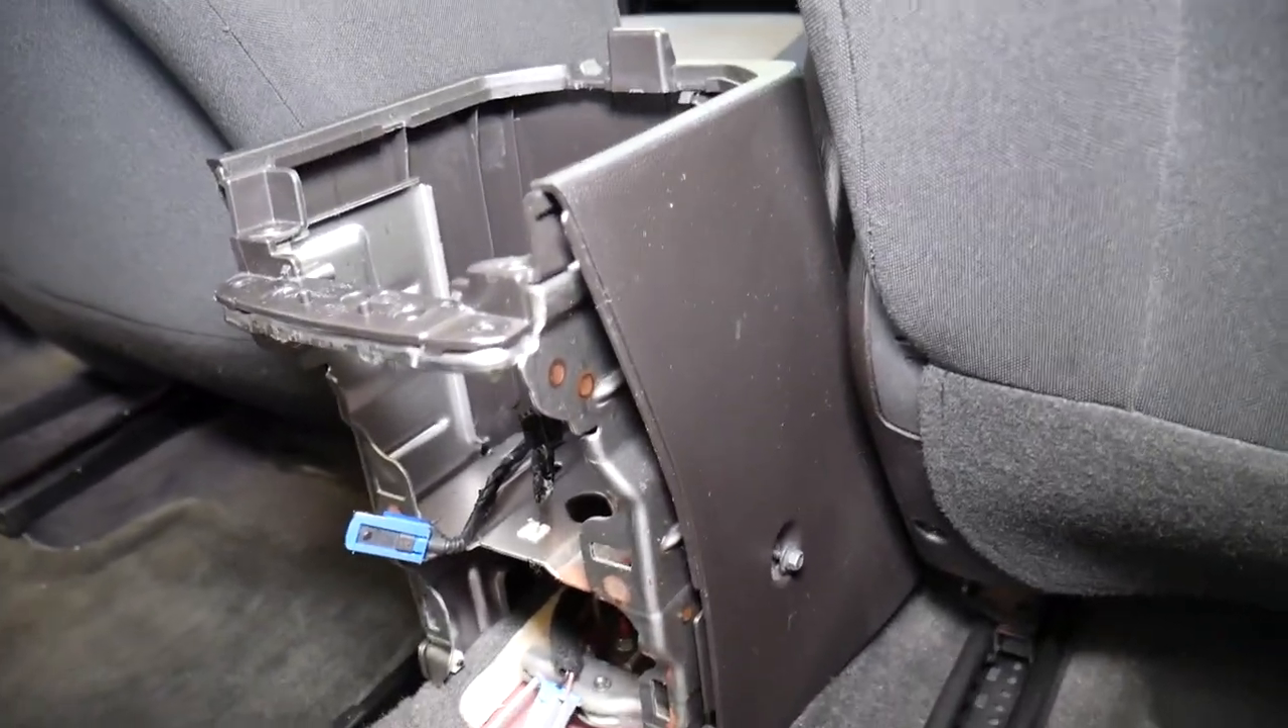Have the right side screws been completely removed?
No.